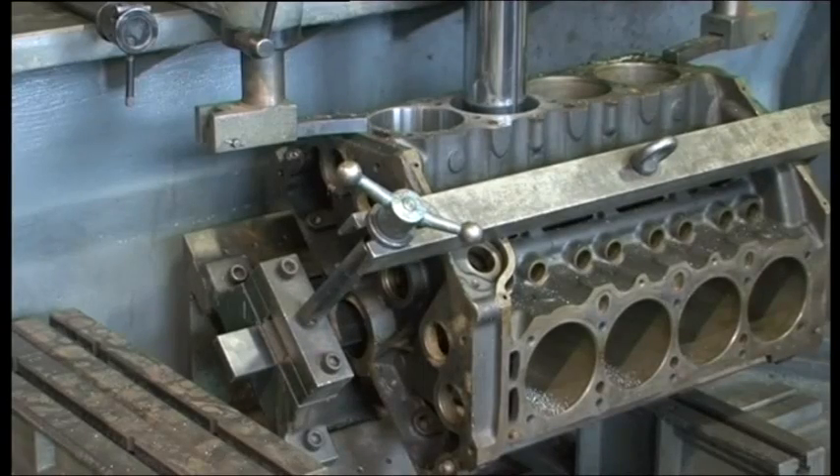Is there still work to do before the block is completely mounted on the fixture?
No.